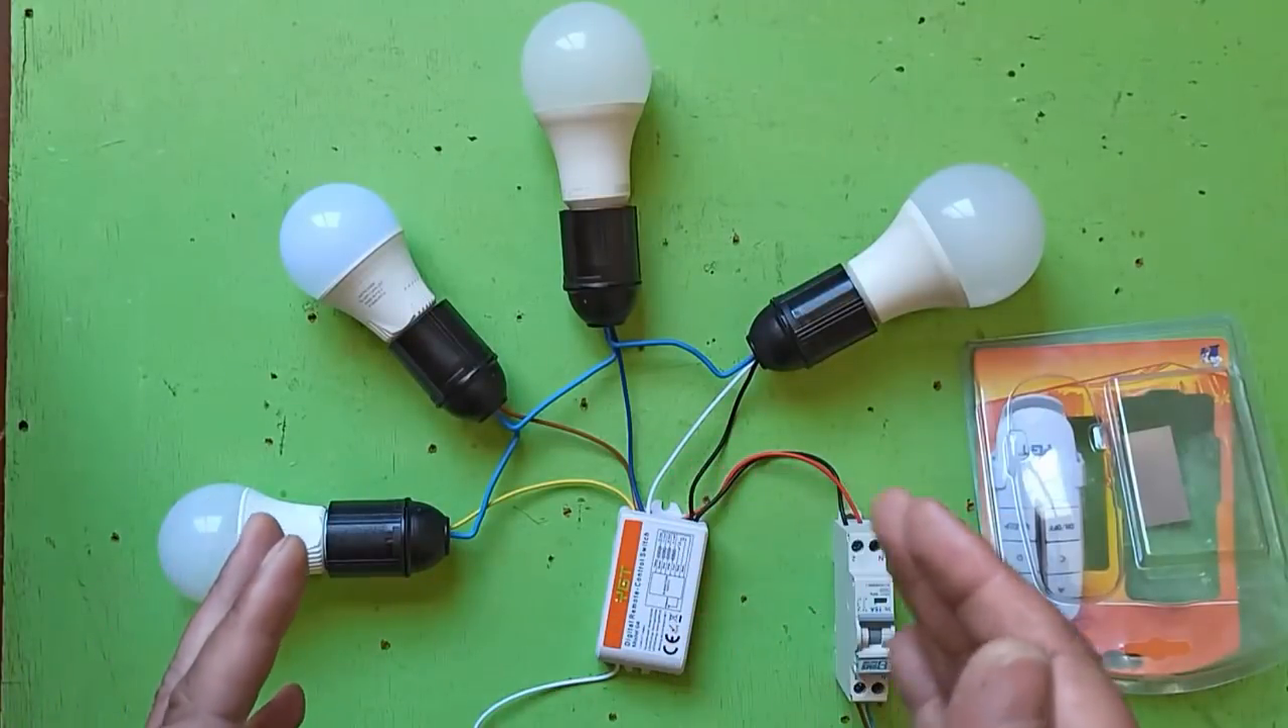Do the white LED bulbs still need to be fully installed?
No.